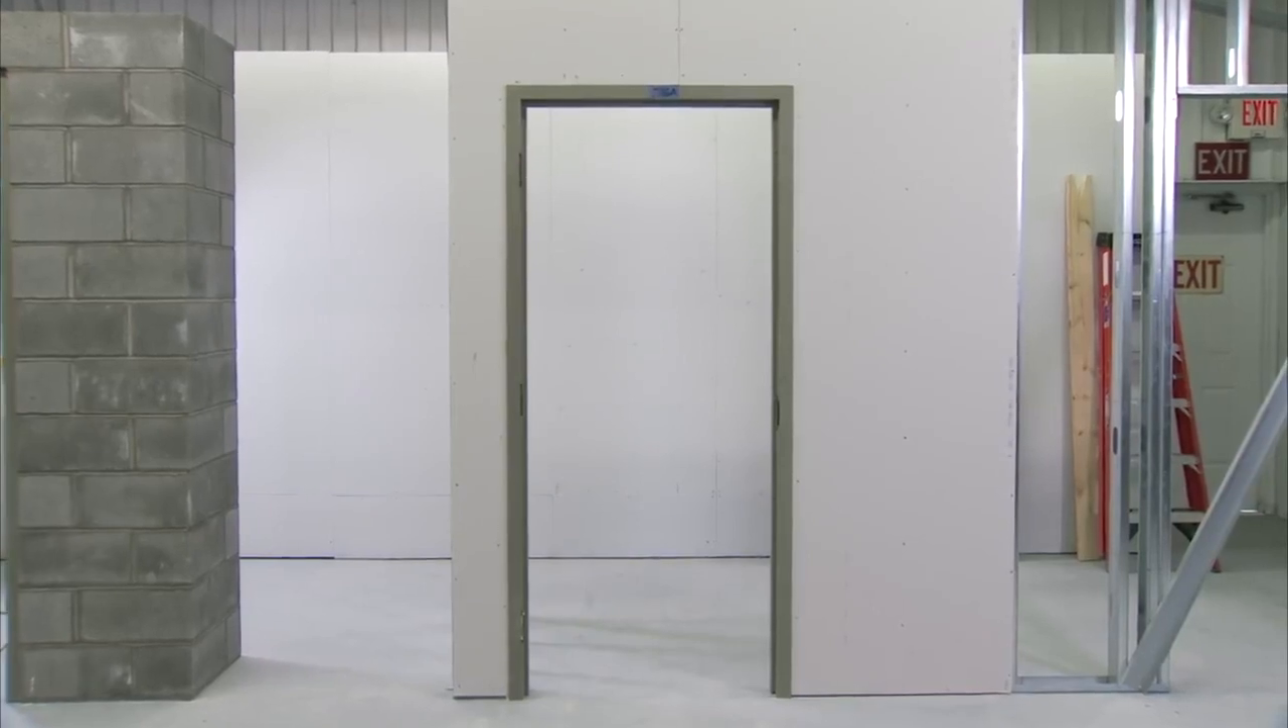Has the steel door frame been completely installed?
Yes.